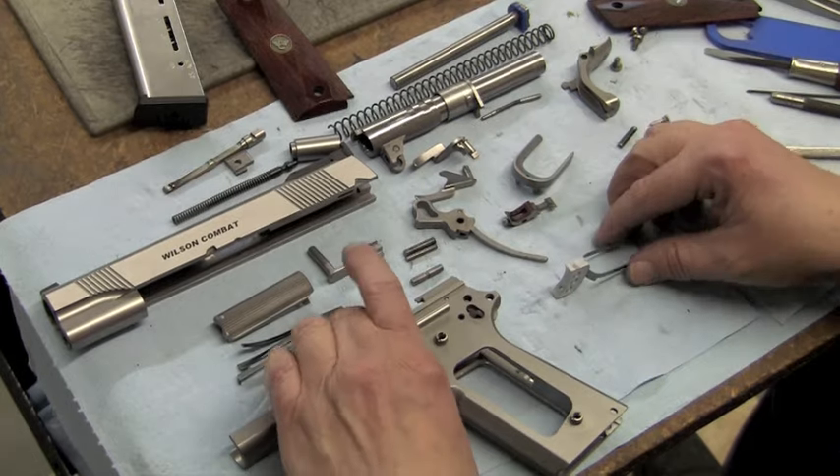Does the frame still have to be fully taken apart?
No.